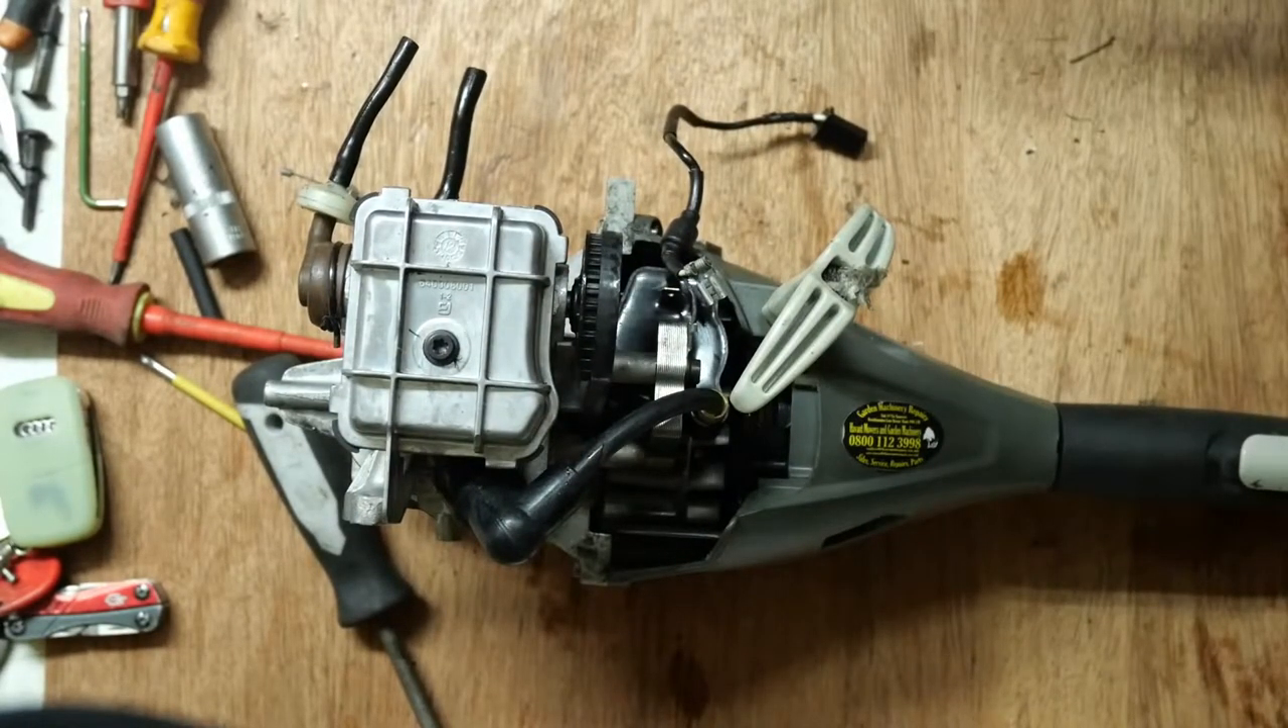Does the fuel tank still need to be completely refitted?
Yes.